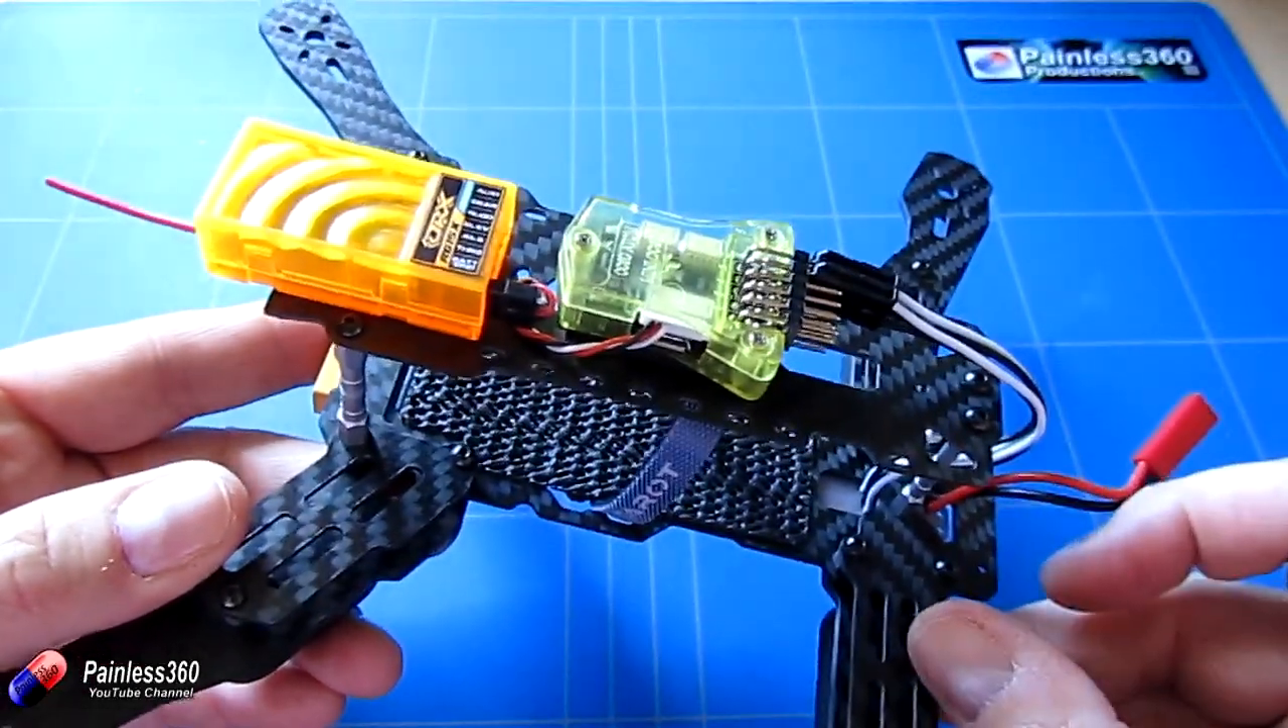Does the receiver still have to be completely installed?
No.